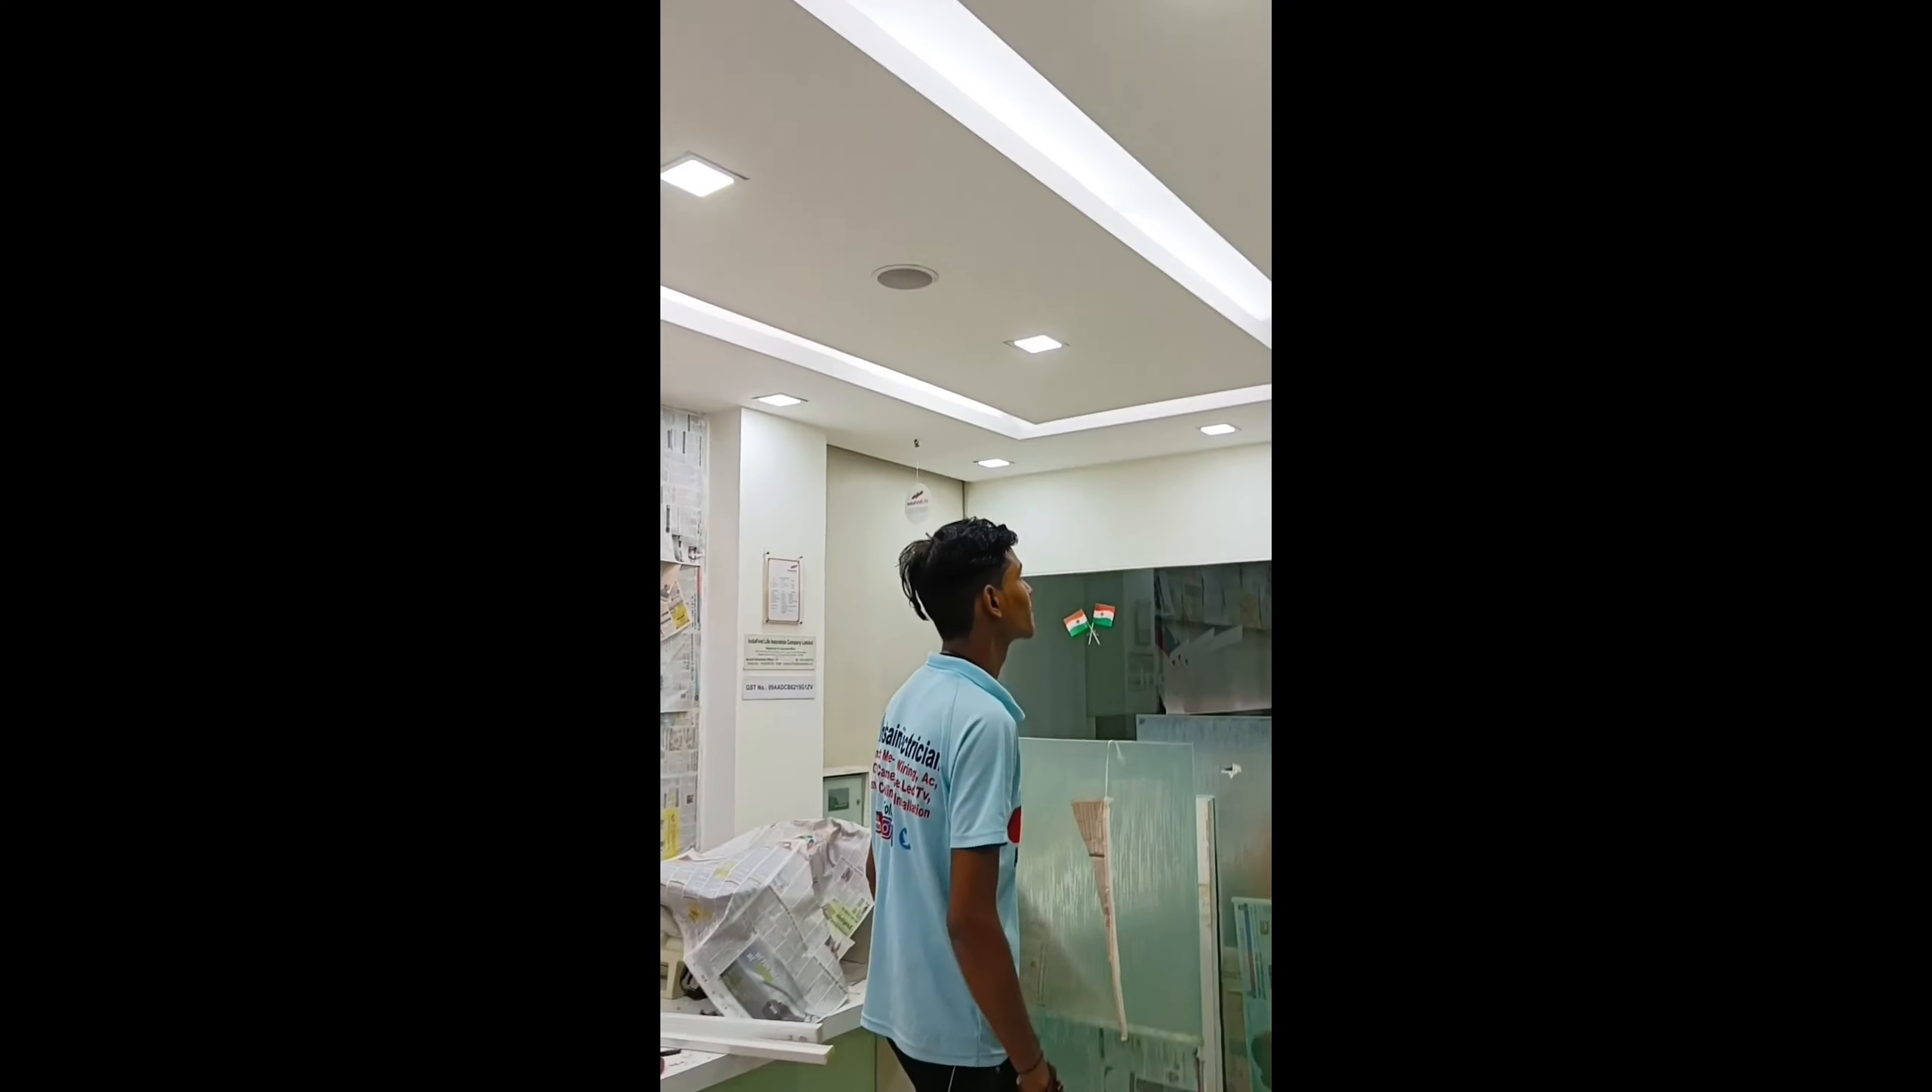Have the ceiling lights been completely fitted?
Yes.